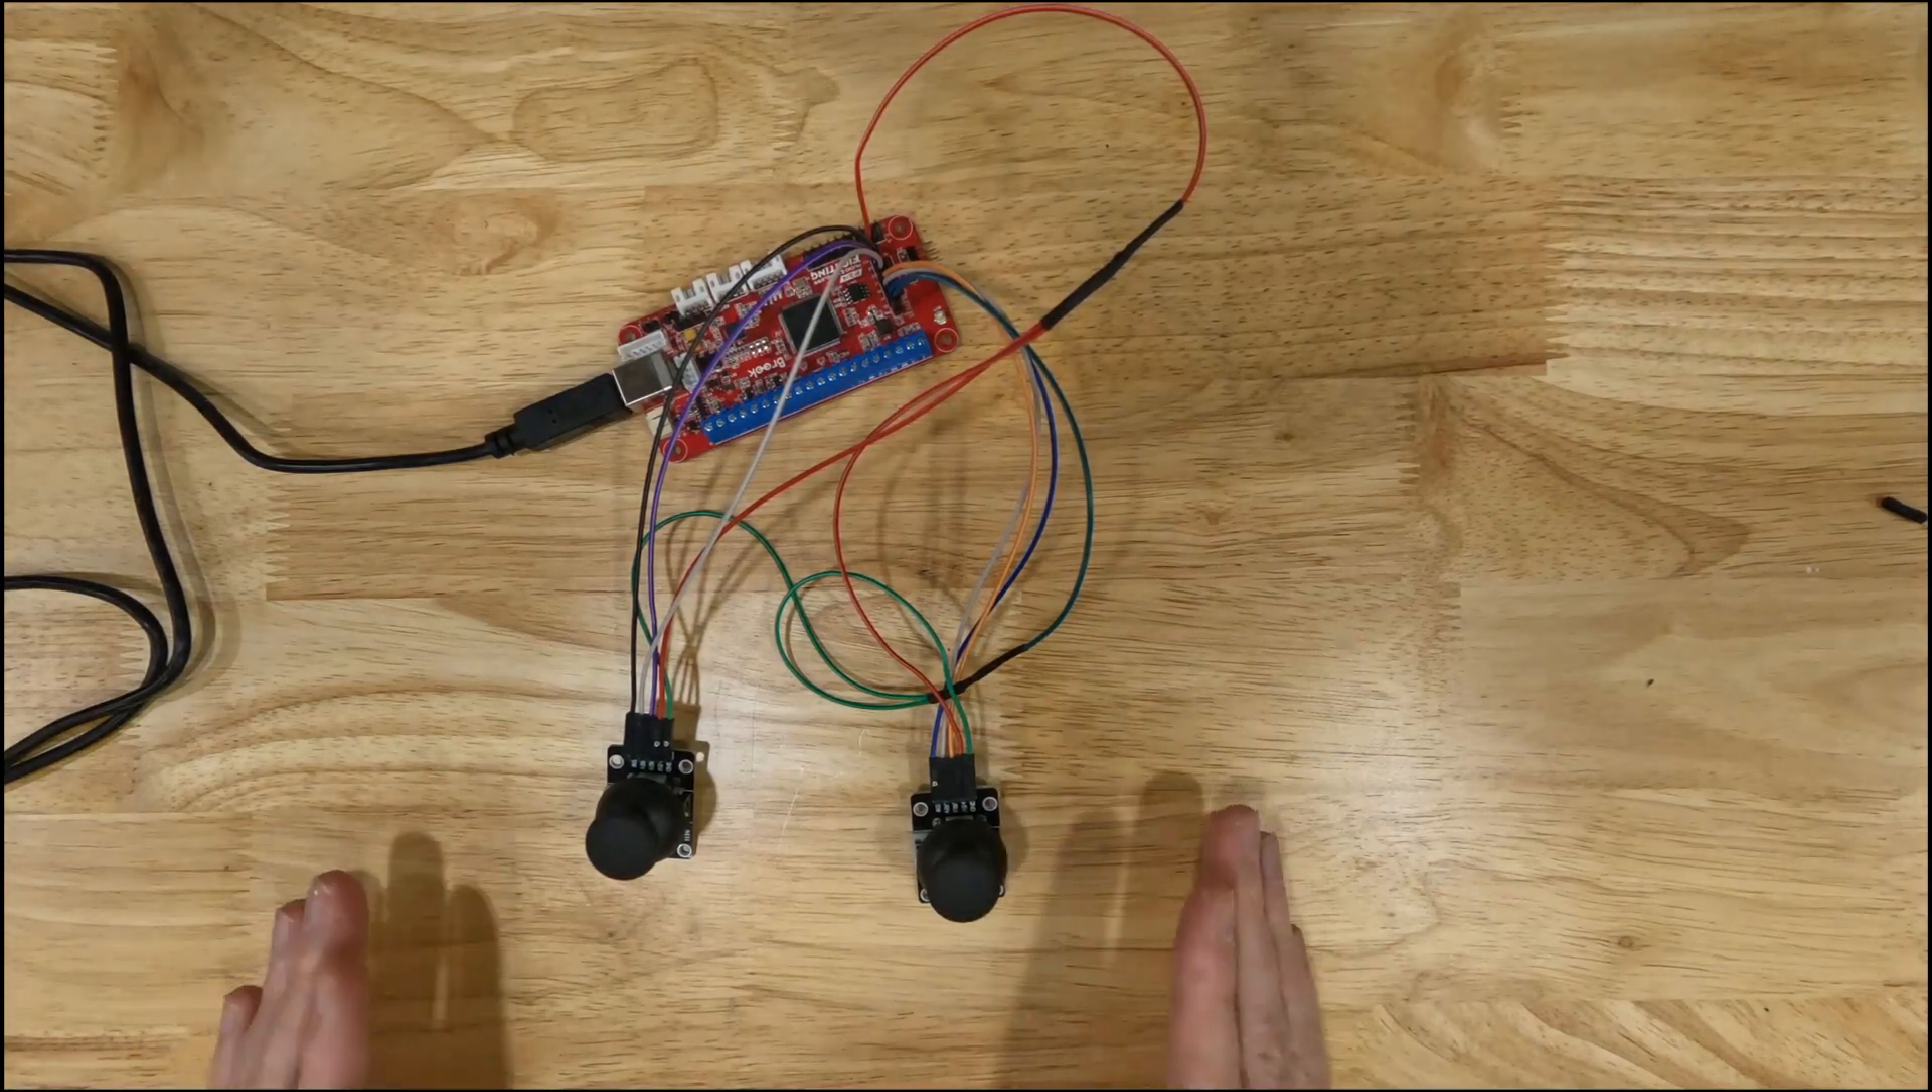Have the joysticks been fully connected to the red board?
Yes.